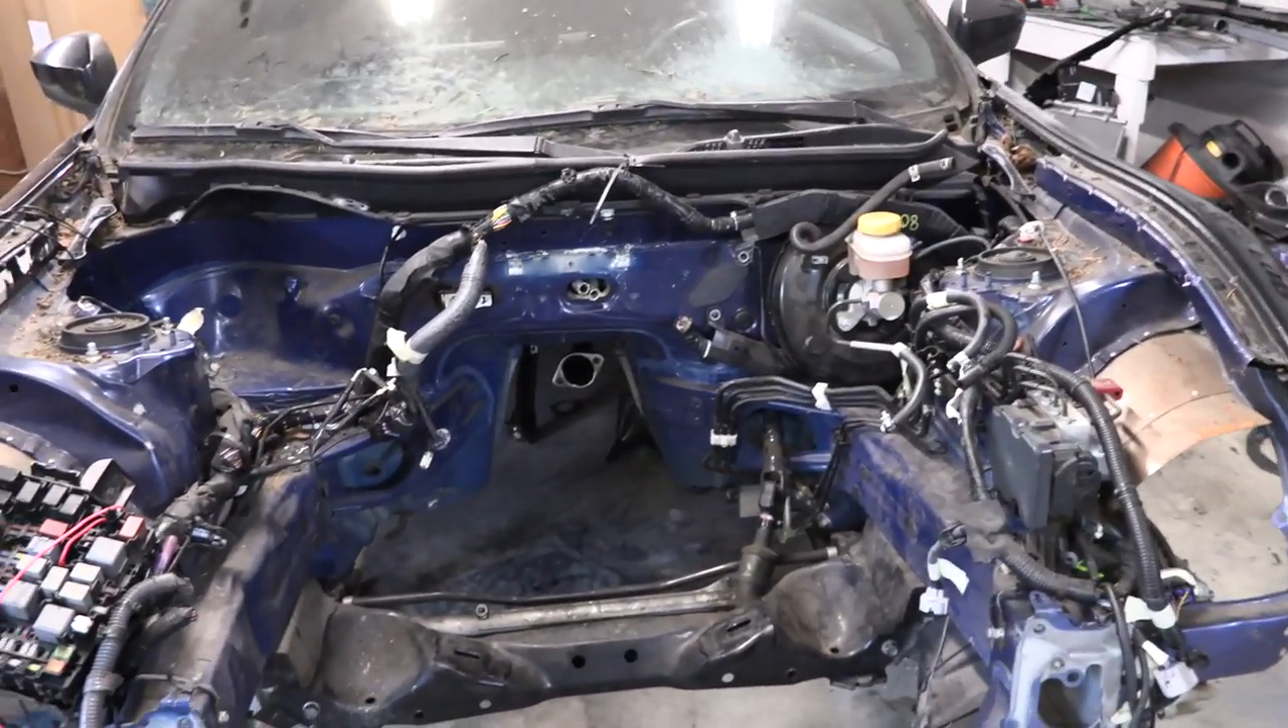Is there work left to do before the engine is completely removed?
No.